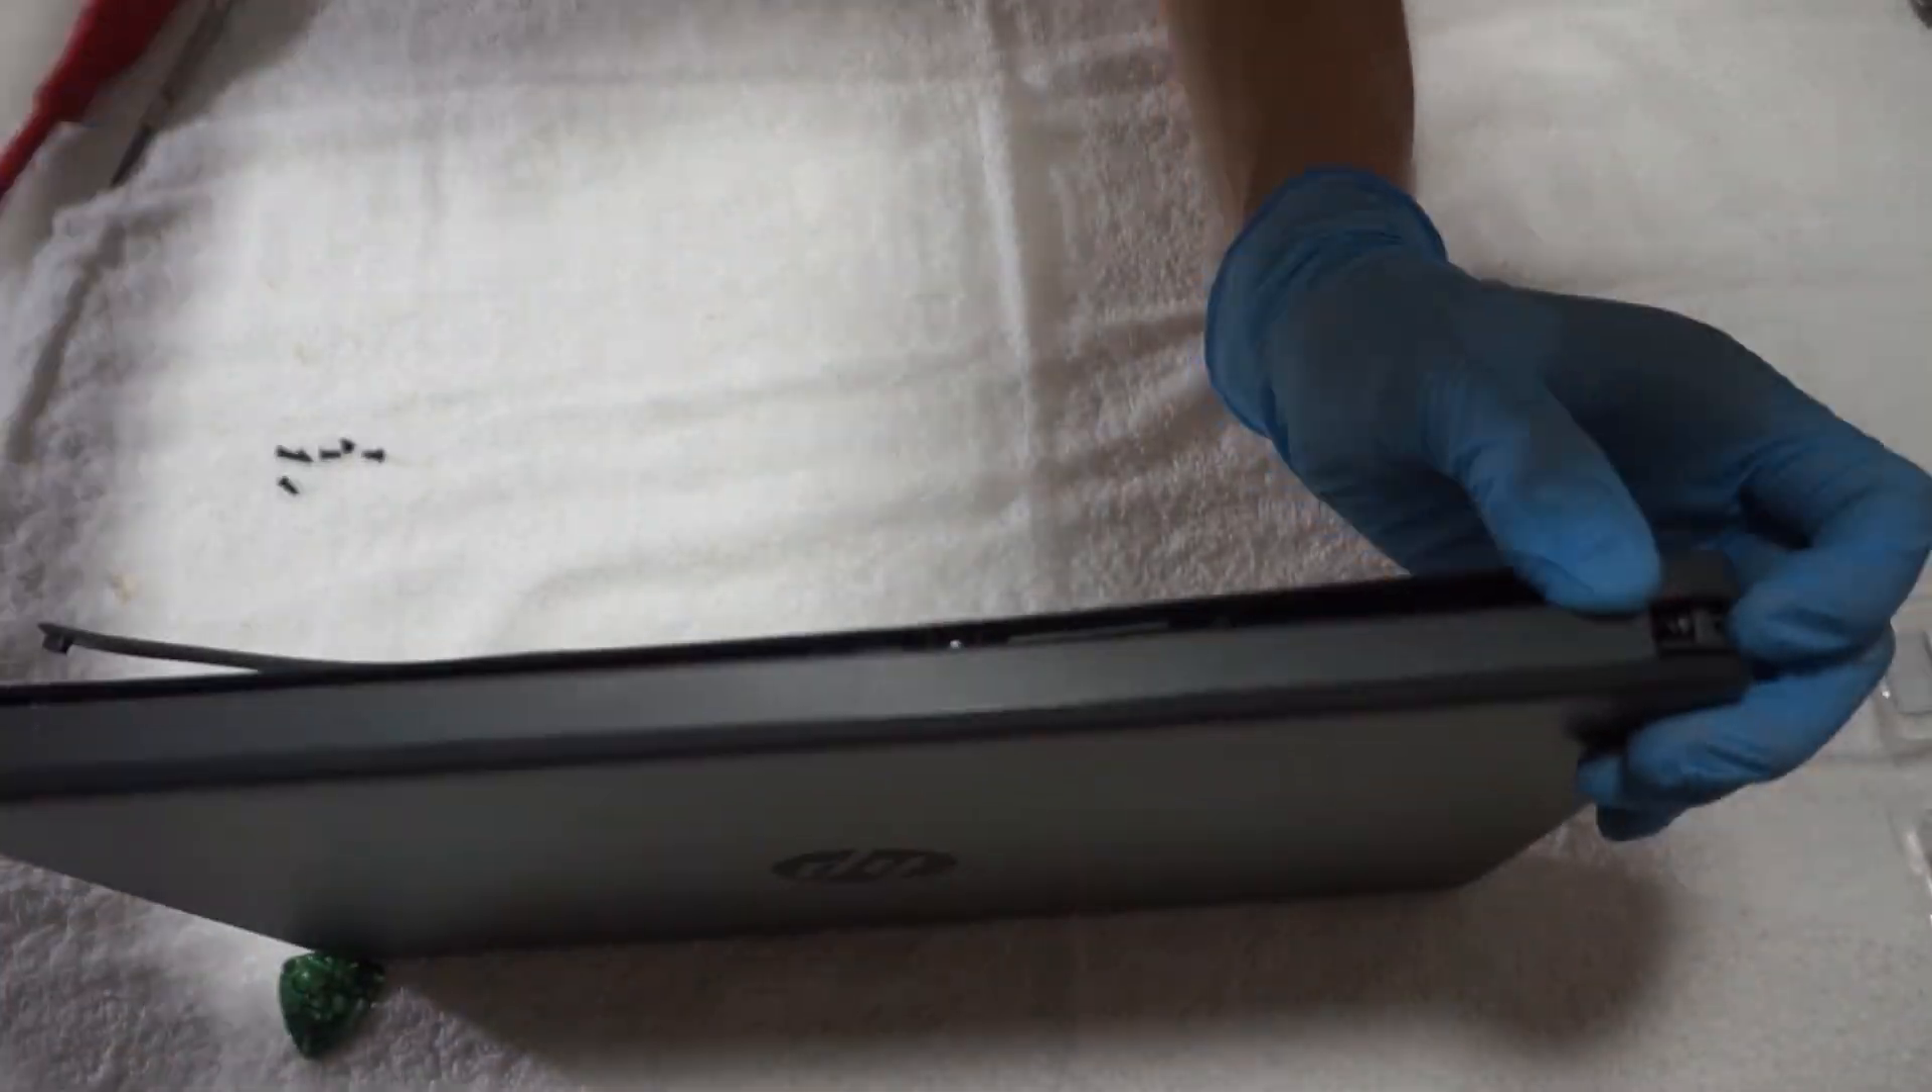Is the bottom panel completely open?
No.